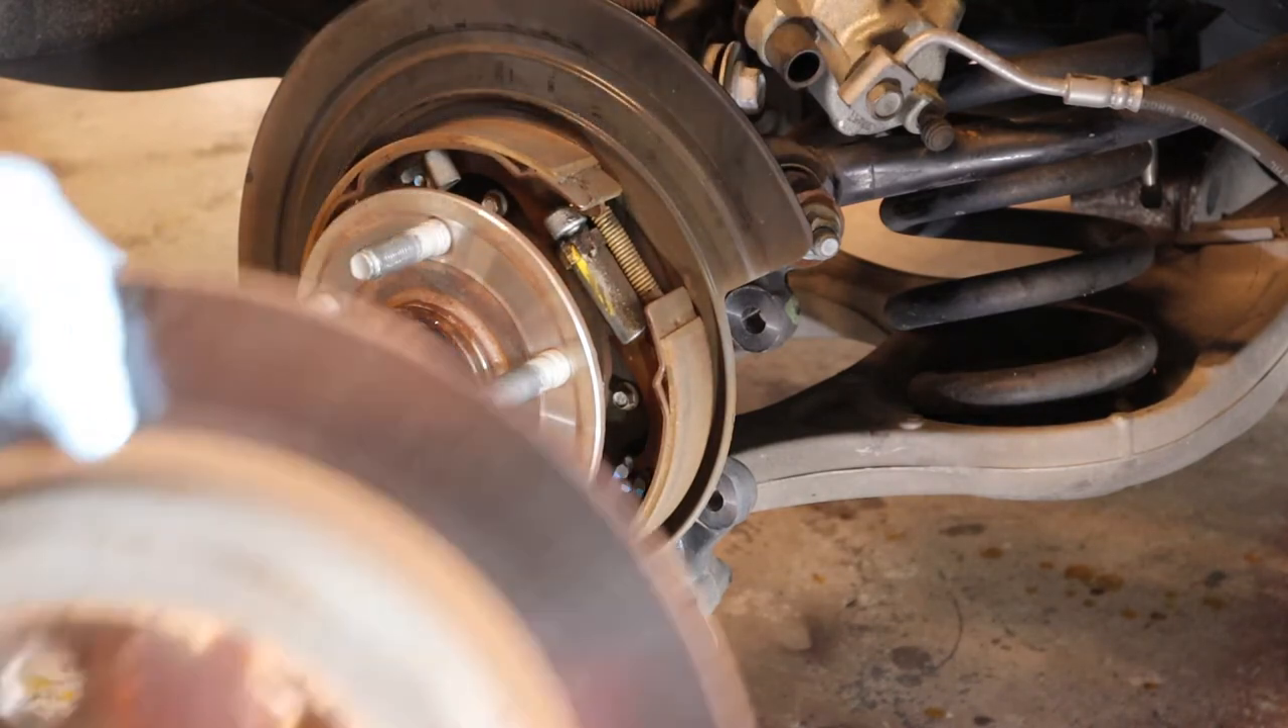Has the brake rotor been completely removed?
Yes.